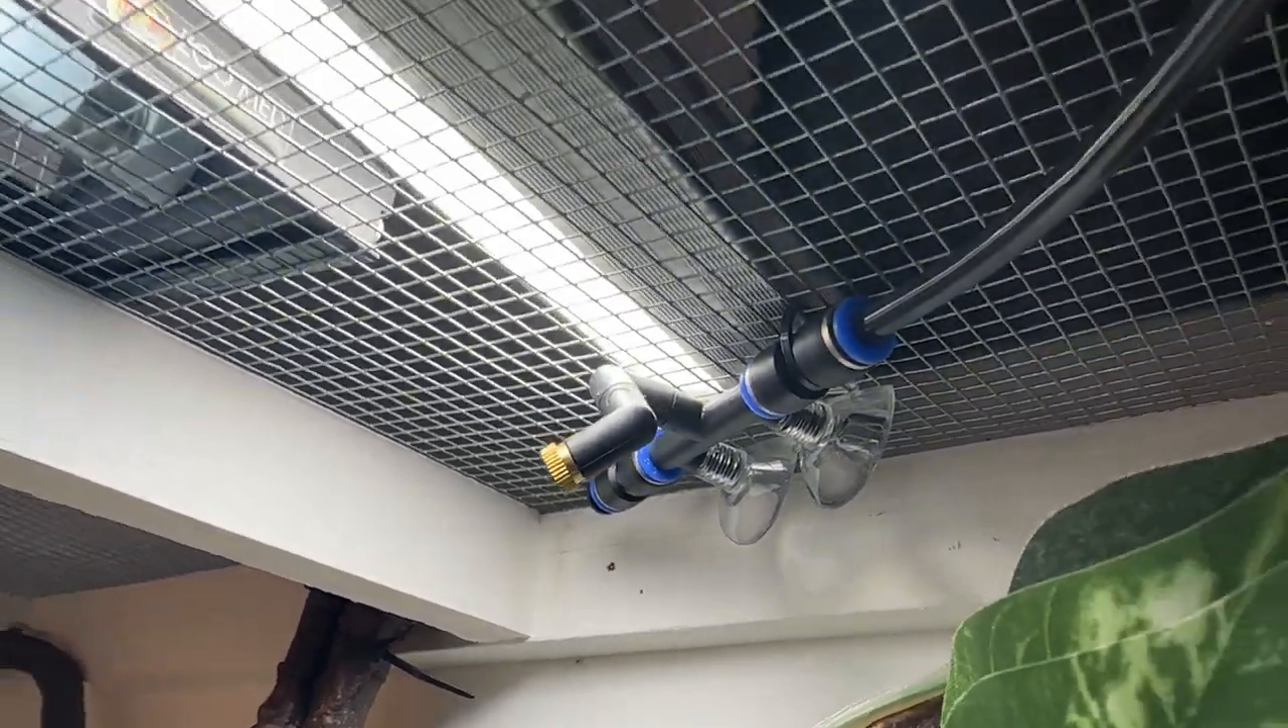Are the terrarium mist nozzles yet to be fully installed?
No.